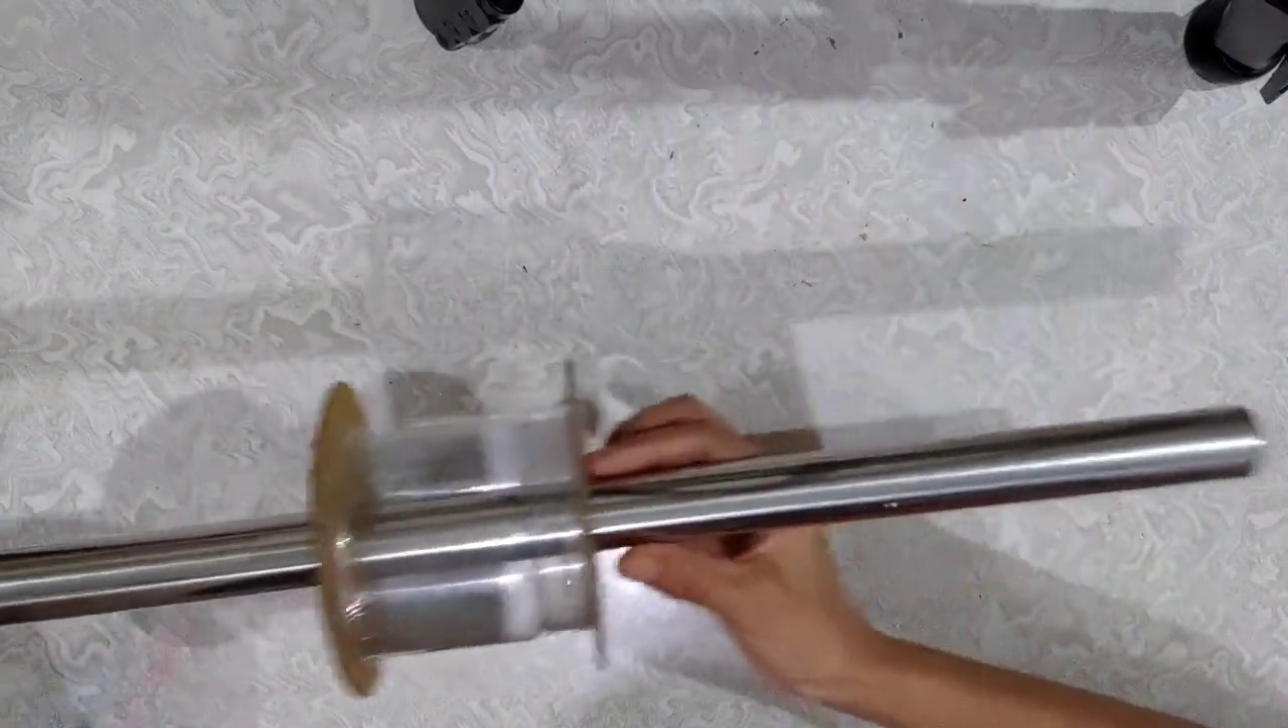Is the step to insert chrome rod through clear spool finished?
Yes.